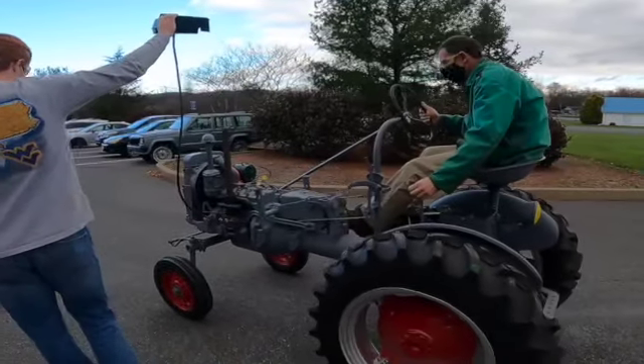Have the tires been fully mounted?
Yes.